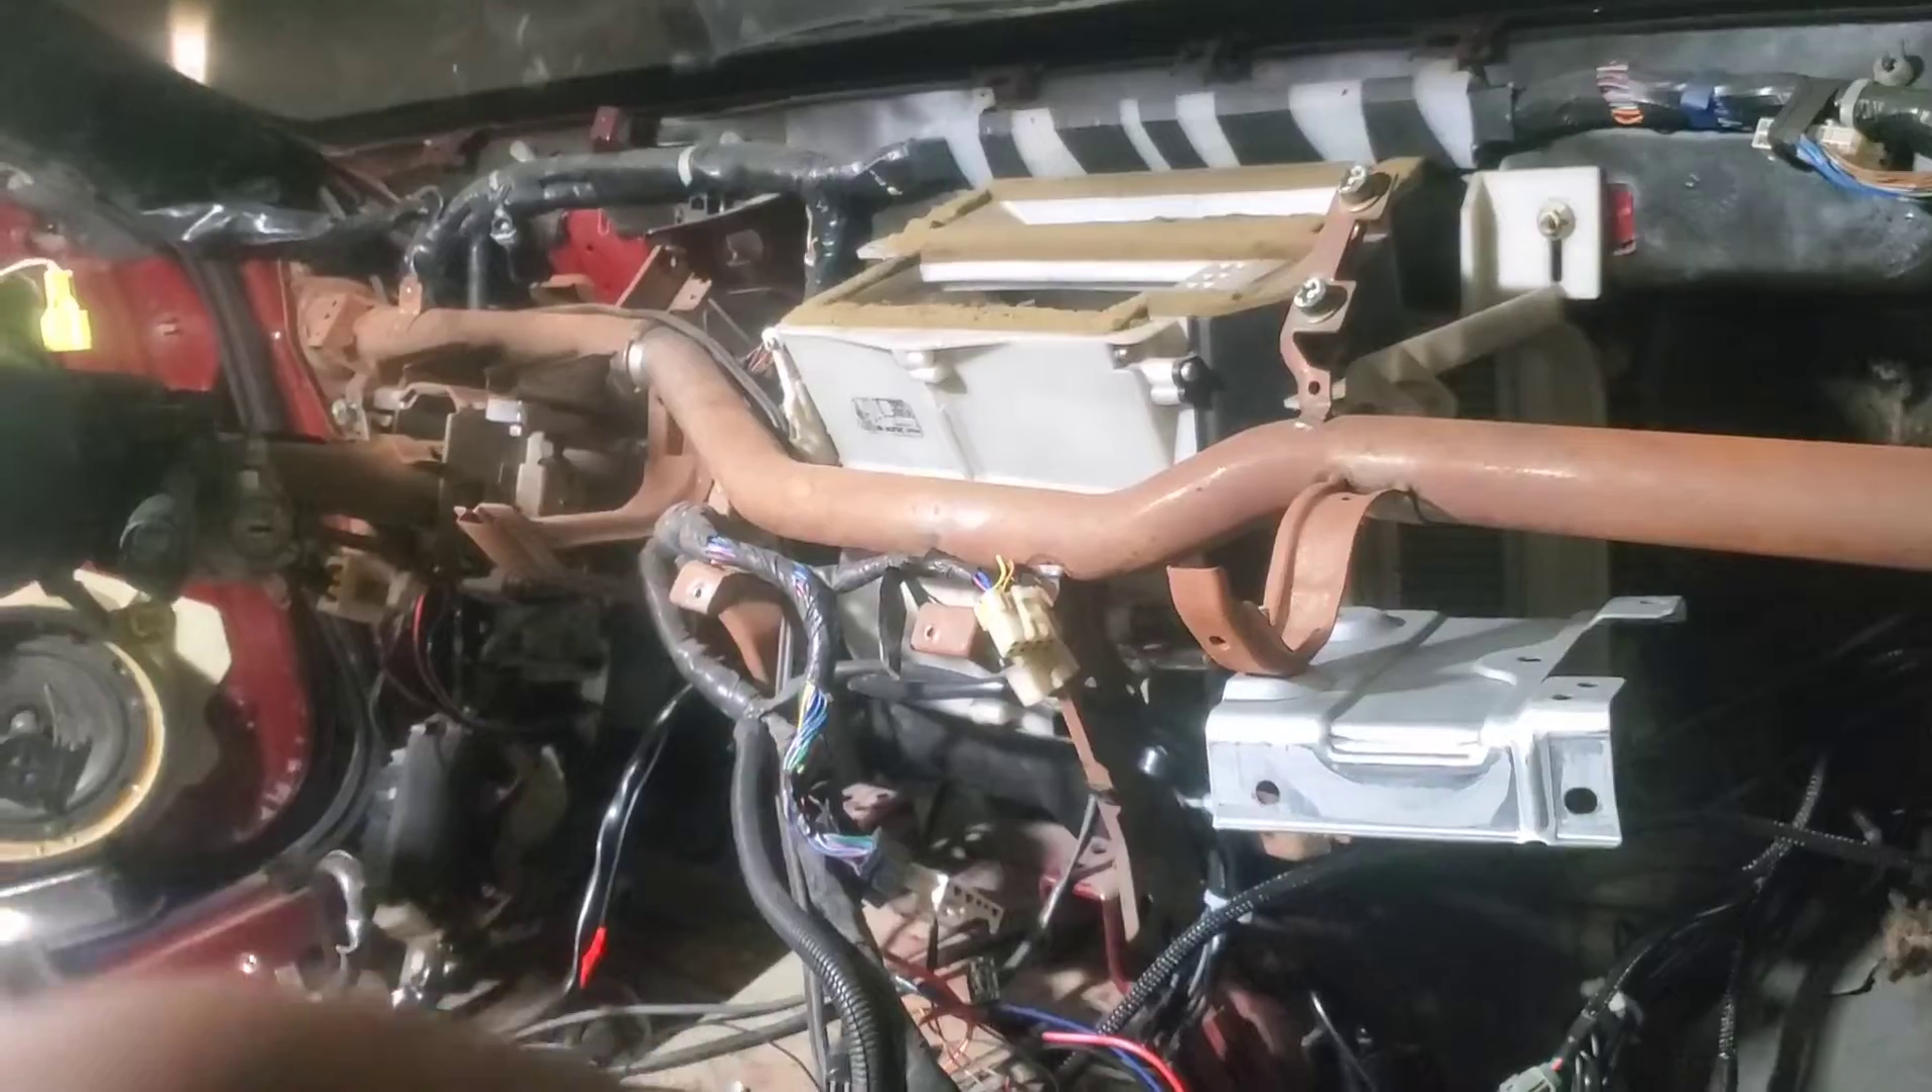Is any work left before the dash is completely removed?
No.